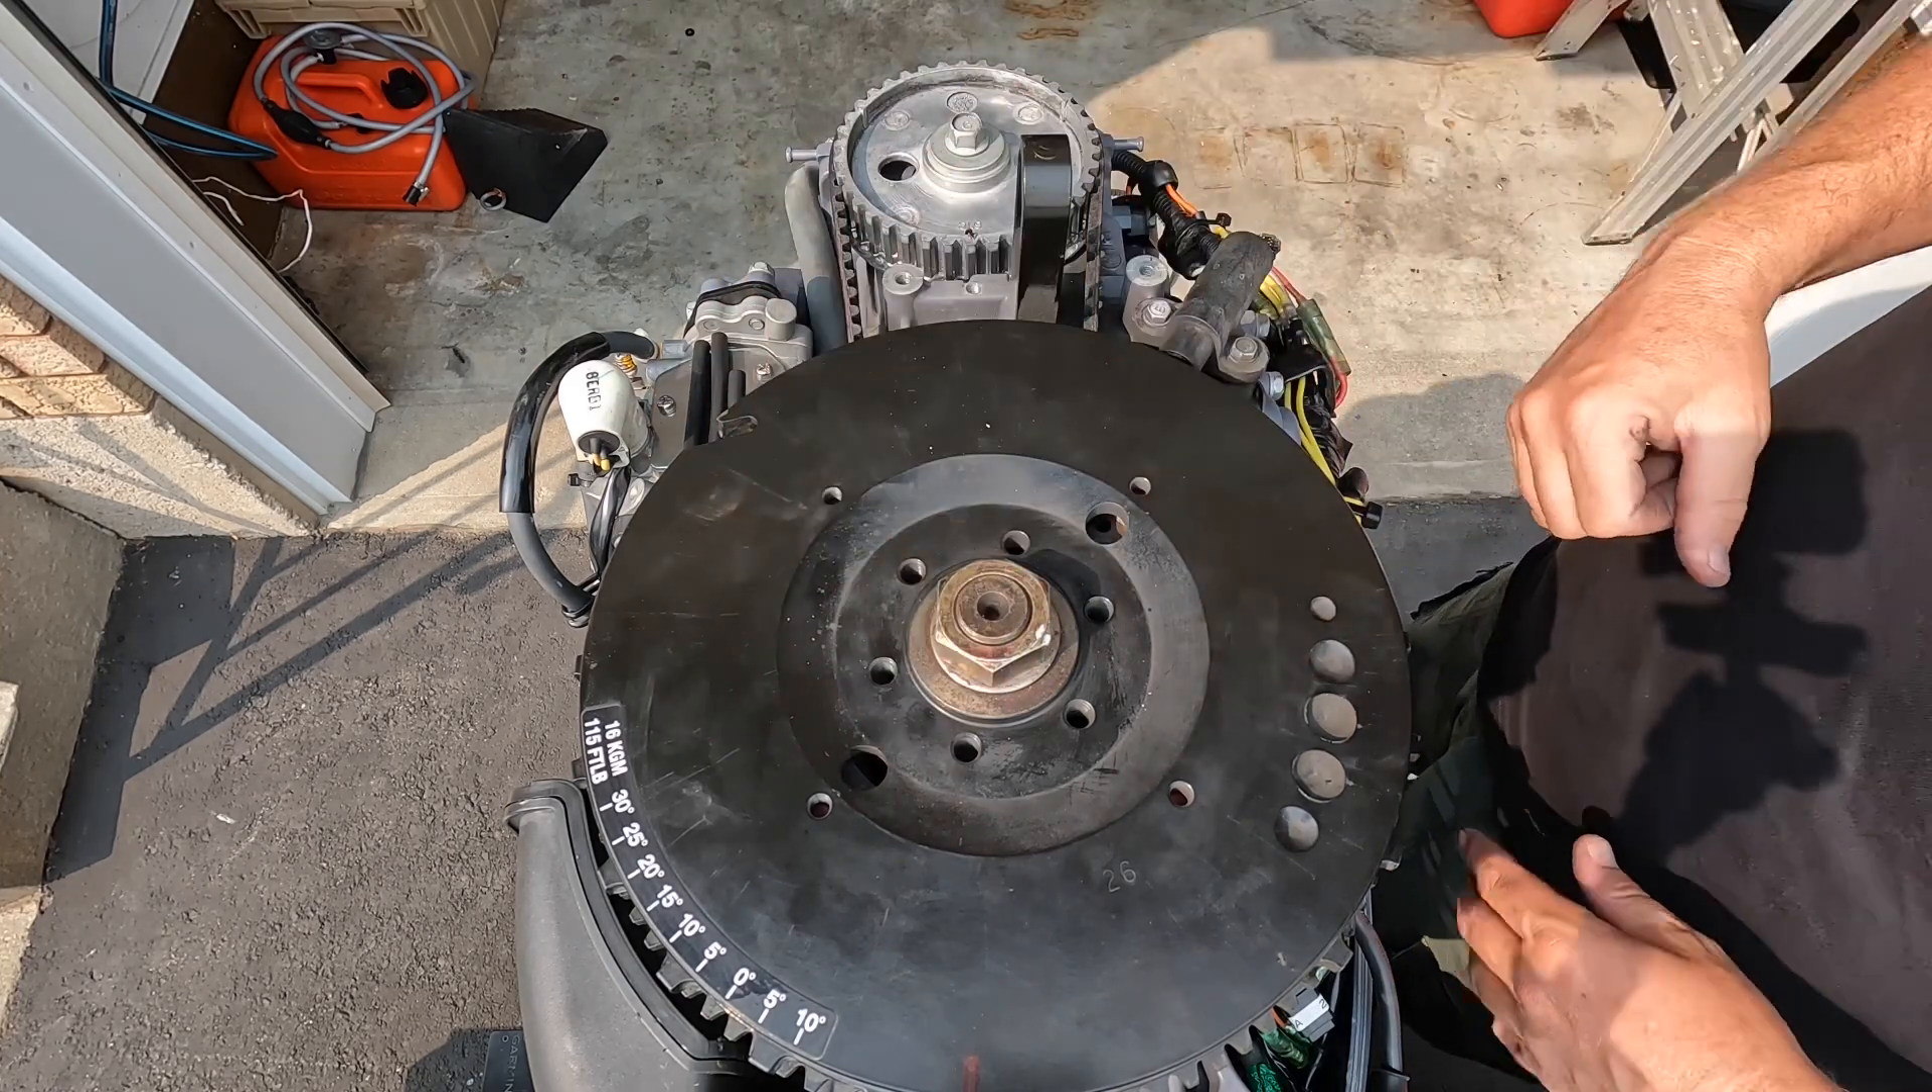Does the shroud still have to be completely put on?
Yes.